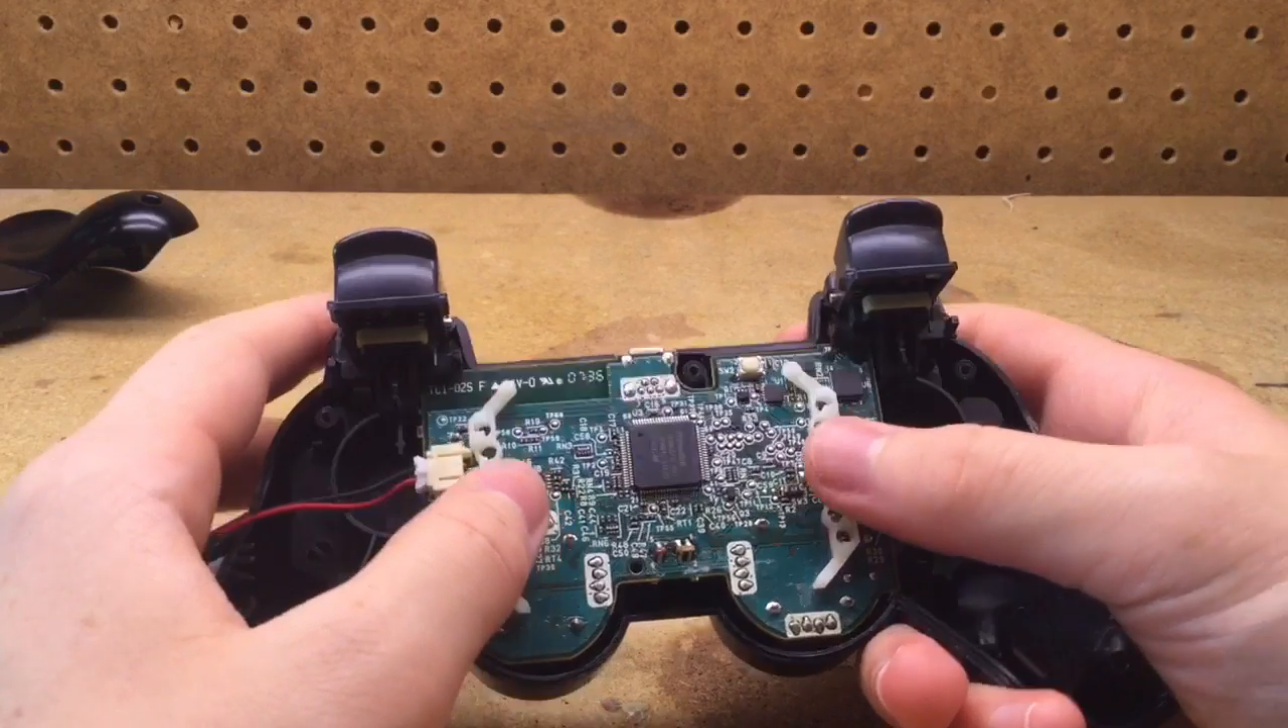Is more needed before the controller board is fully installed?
No.